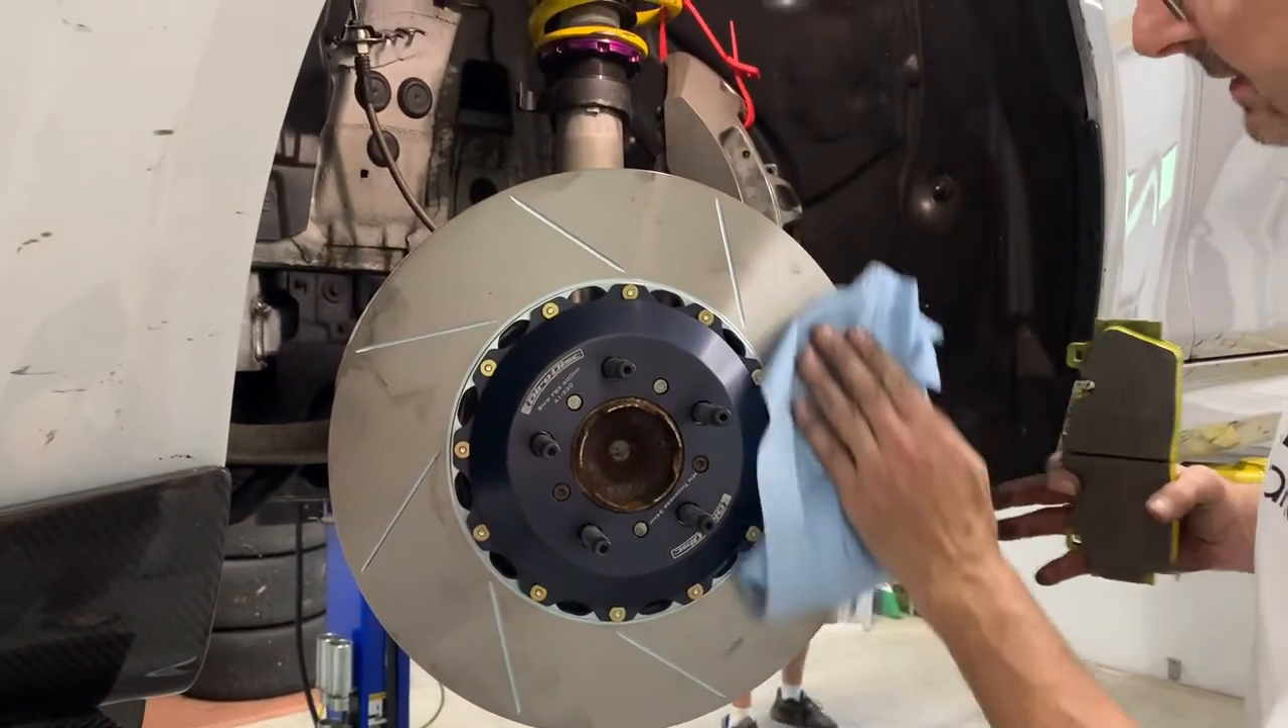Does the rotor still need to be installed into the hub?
No.